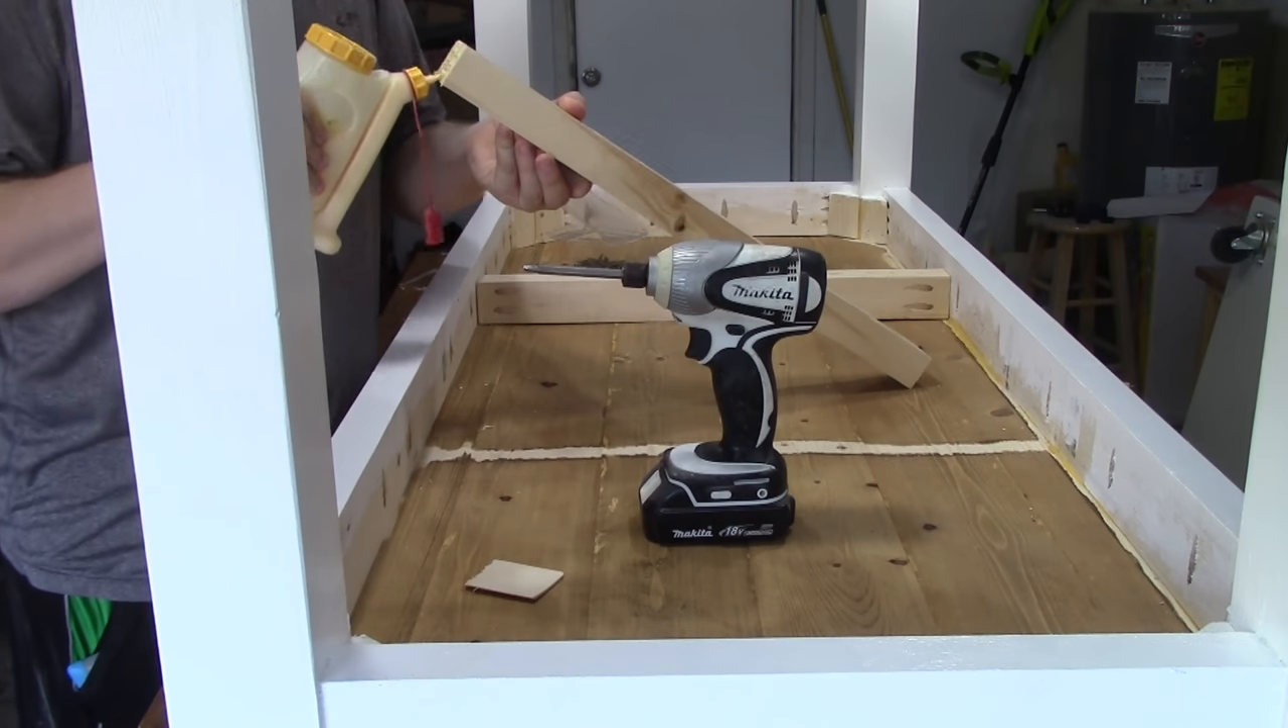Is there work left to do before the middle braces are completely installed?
Yes.